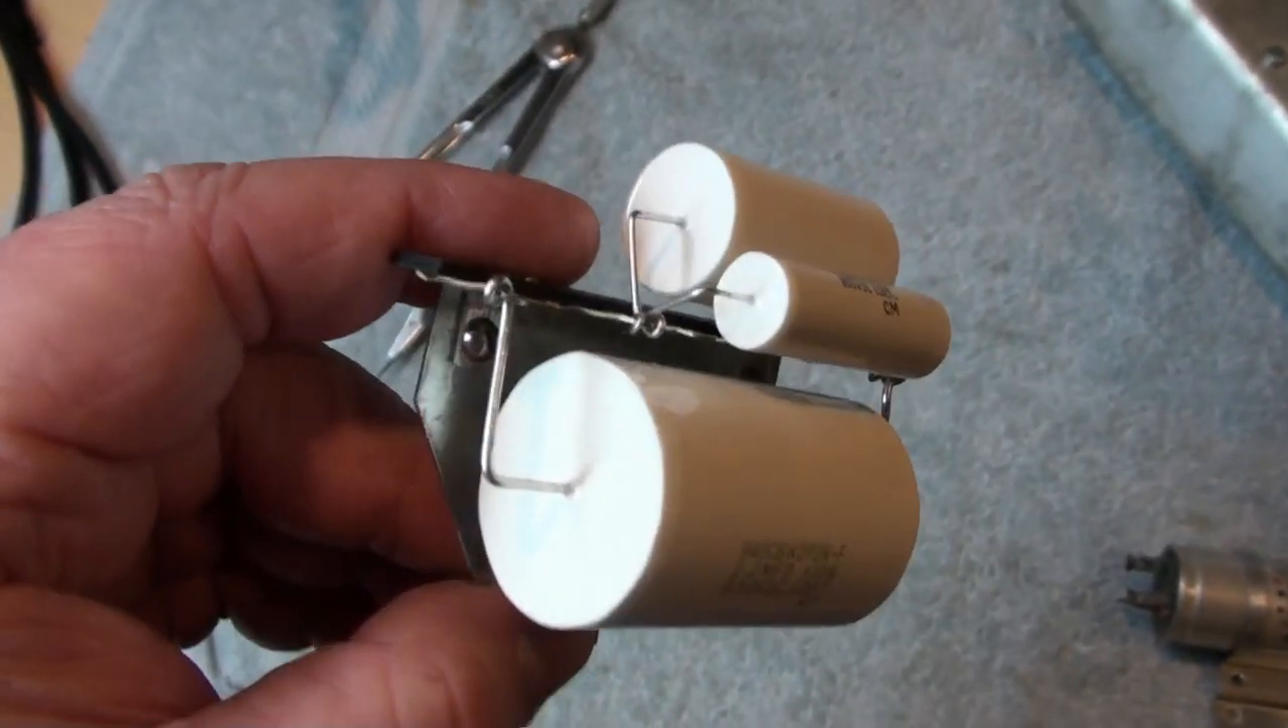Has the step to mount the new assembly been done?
No.